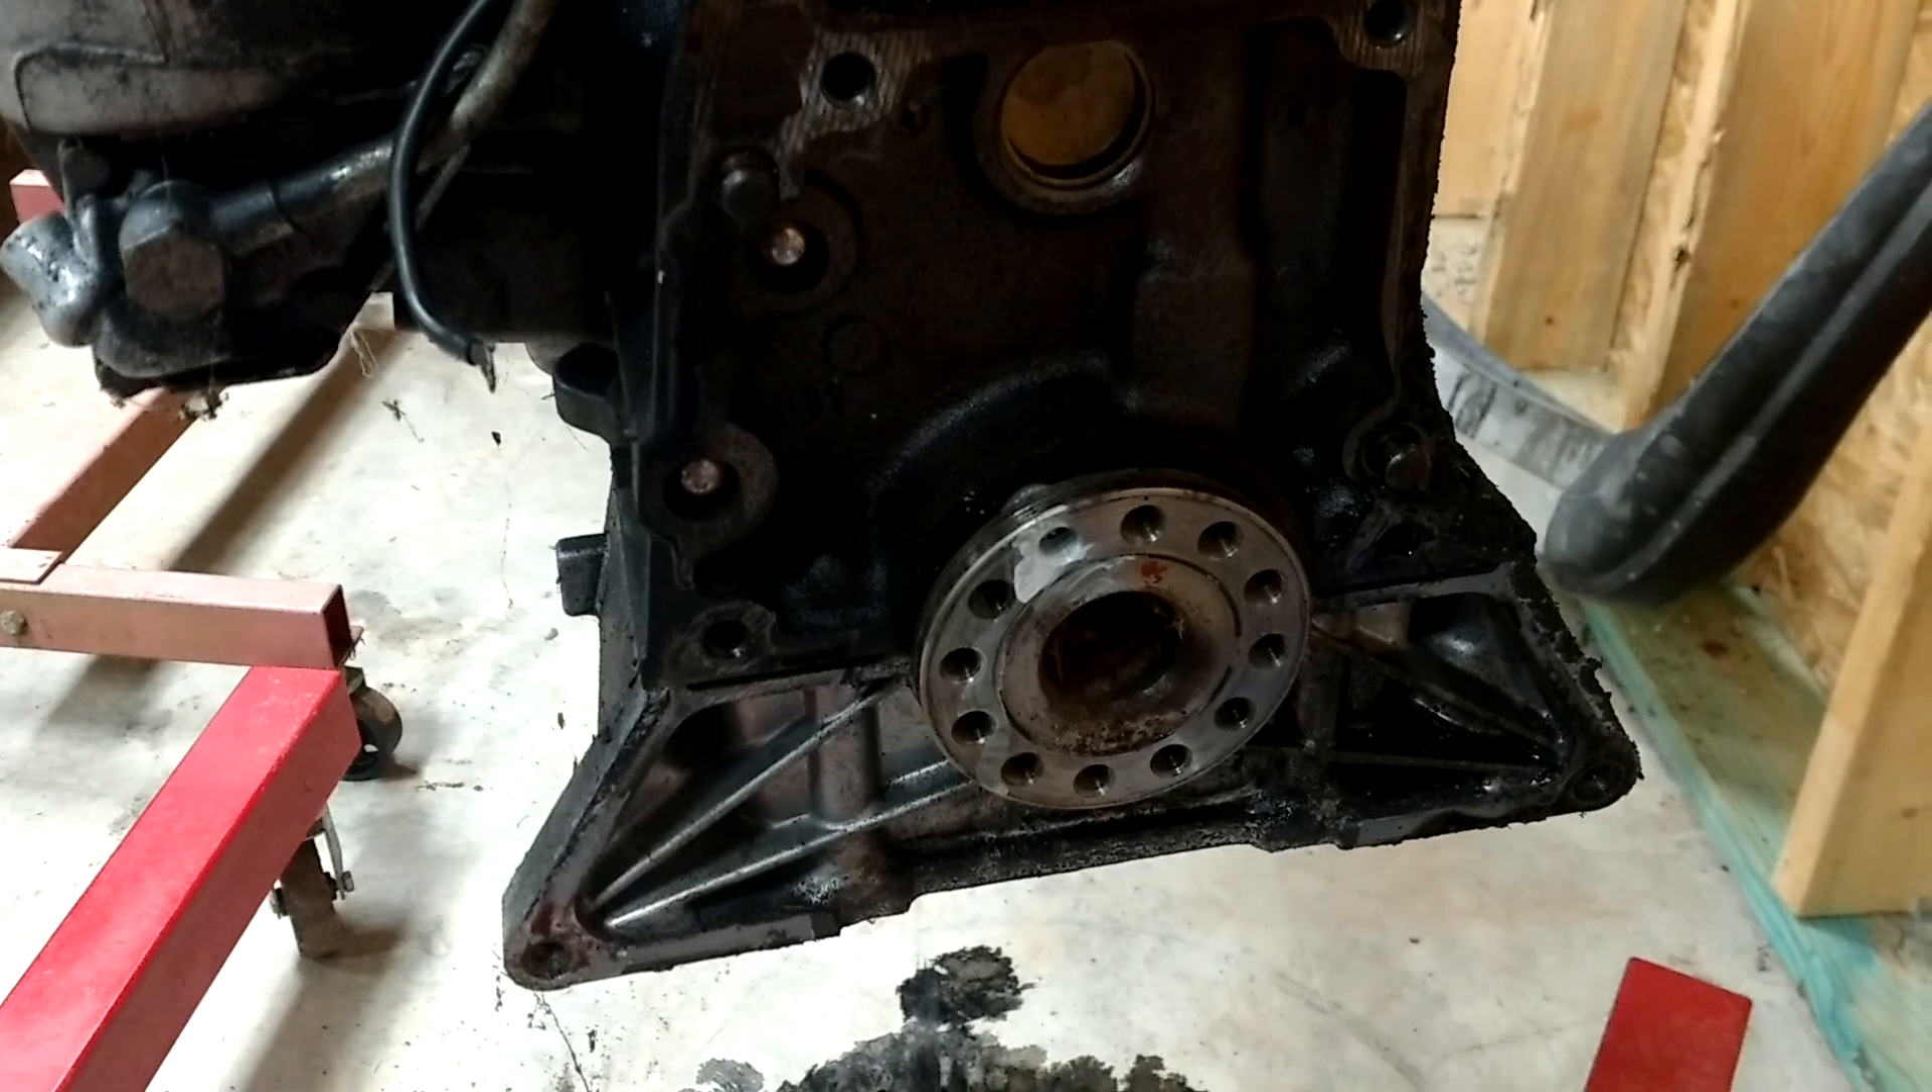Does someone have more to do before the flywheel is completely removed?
No.